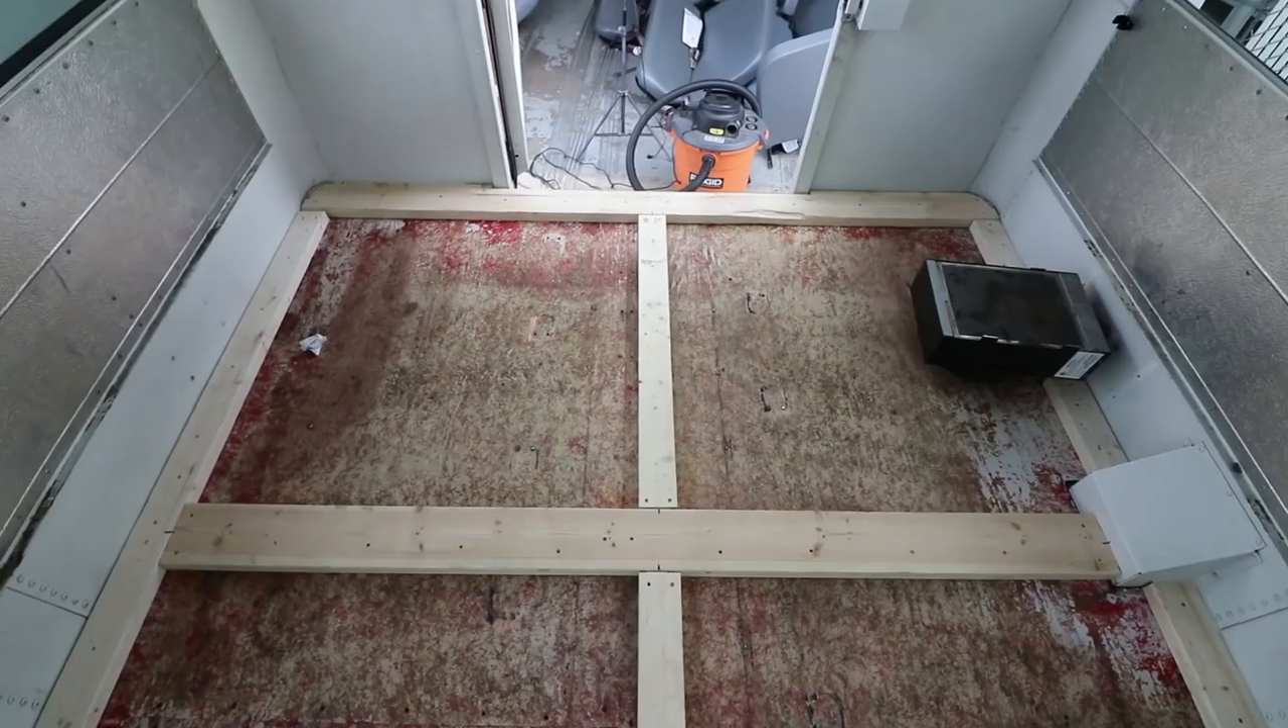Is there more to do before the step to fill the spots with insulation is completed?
Yes.